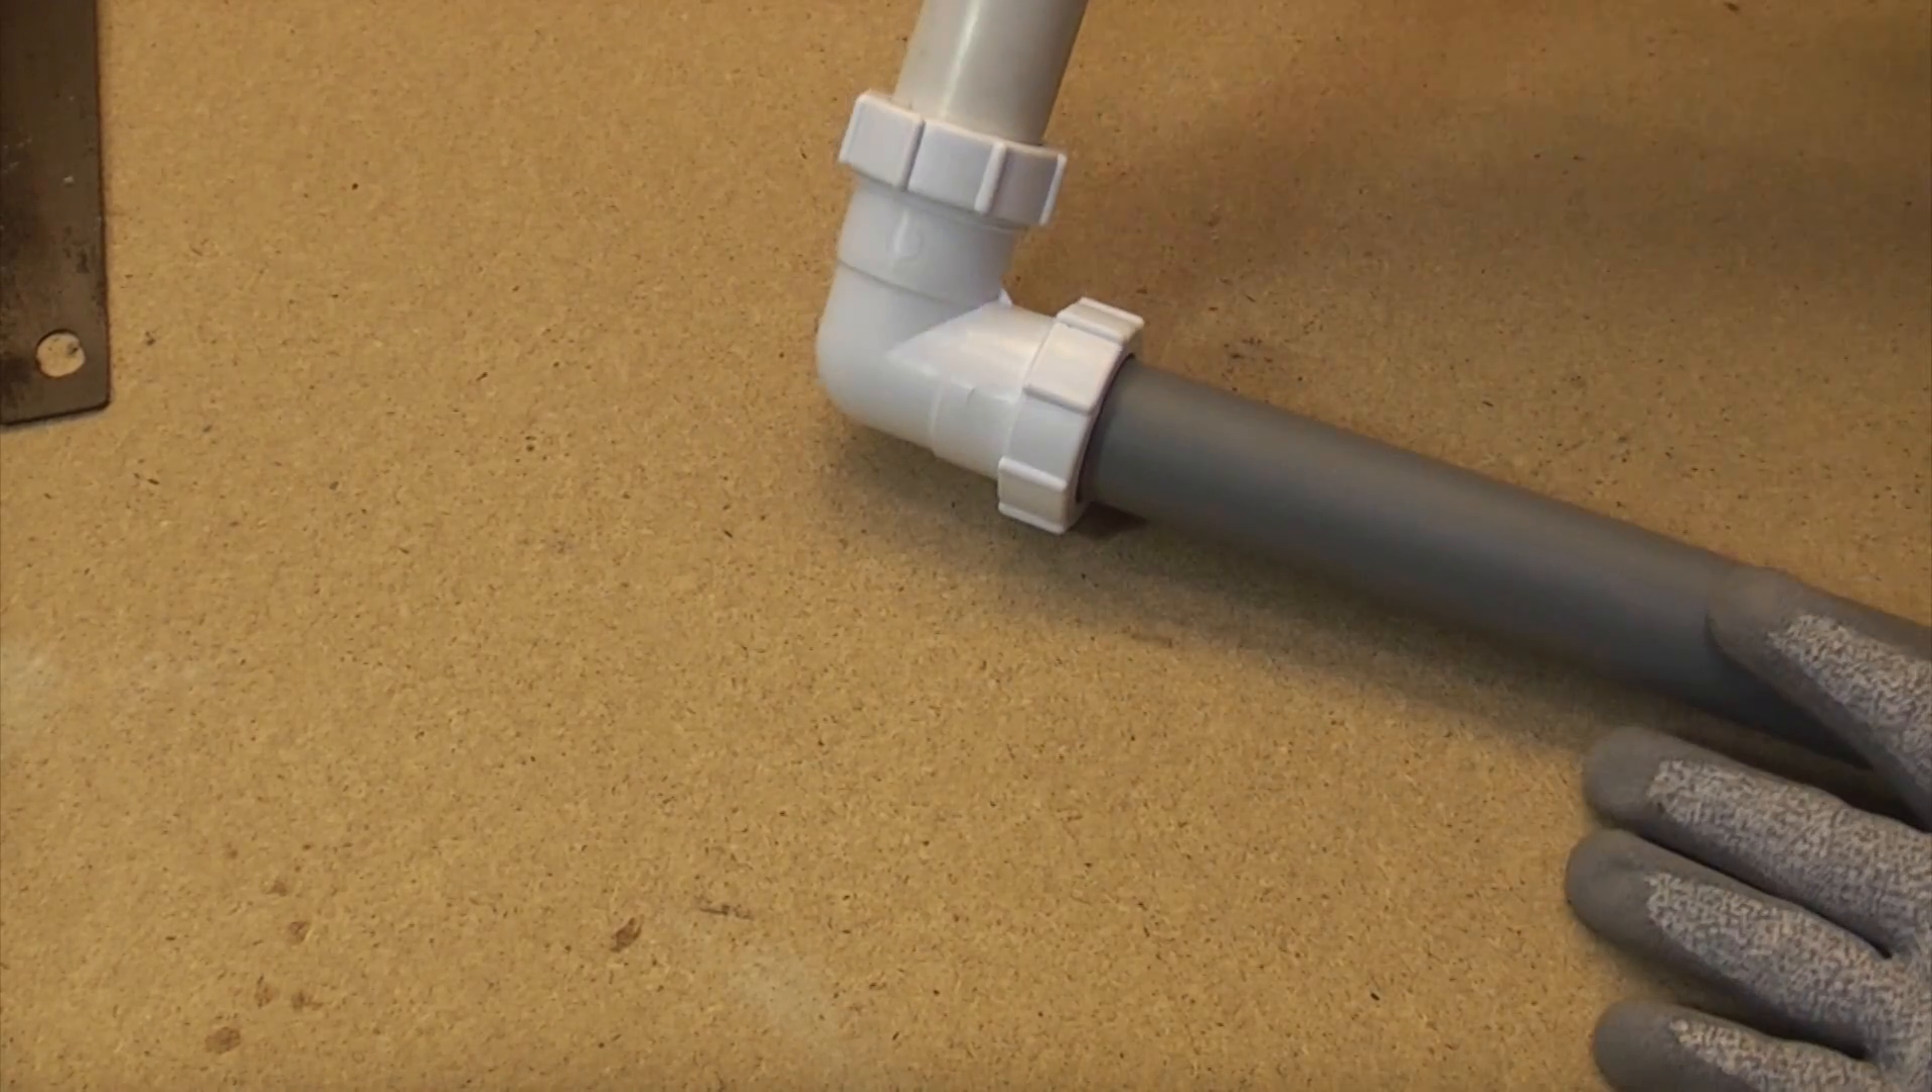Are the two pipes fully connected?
Yes.